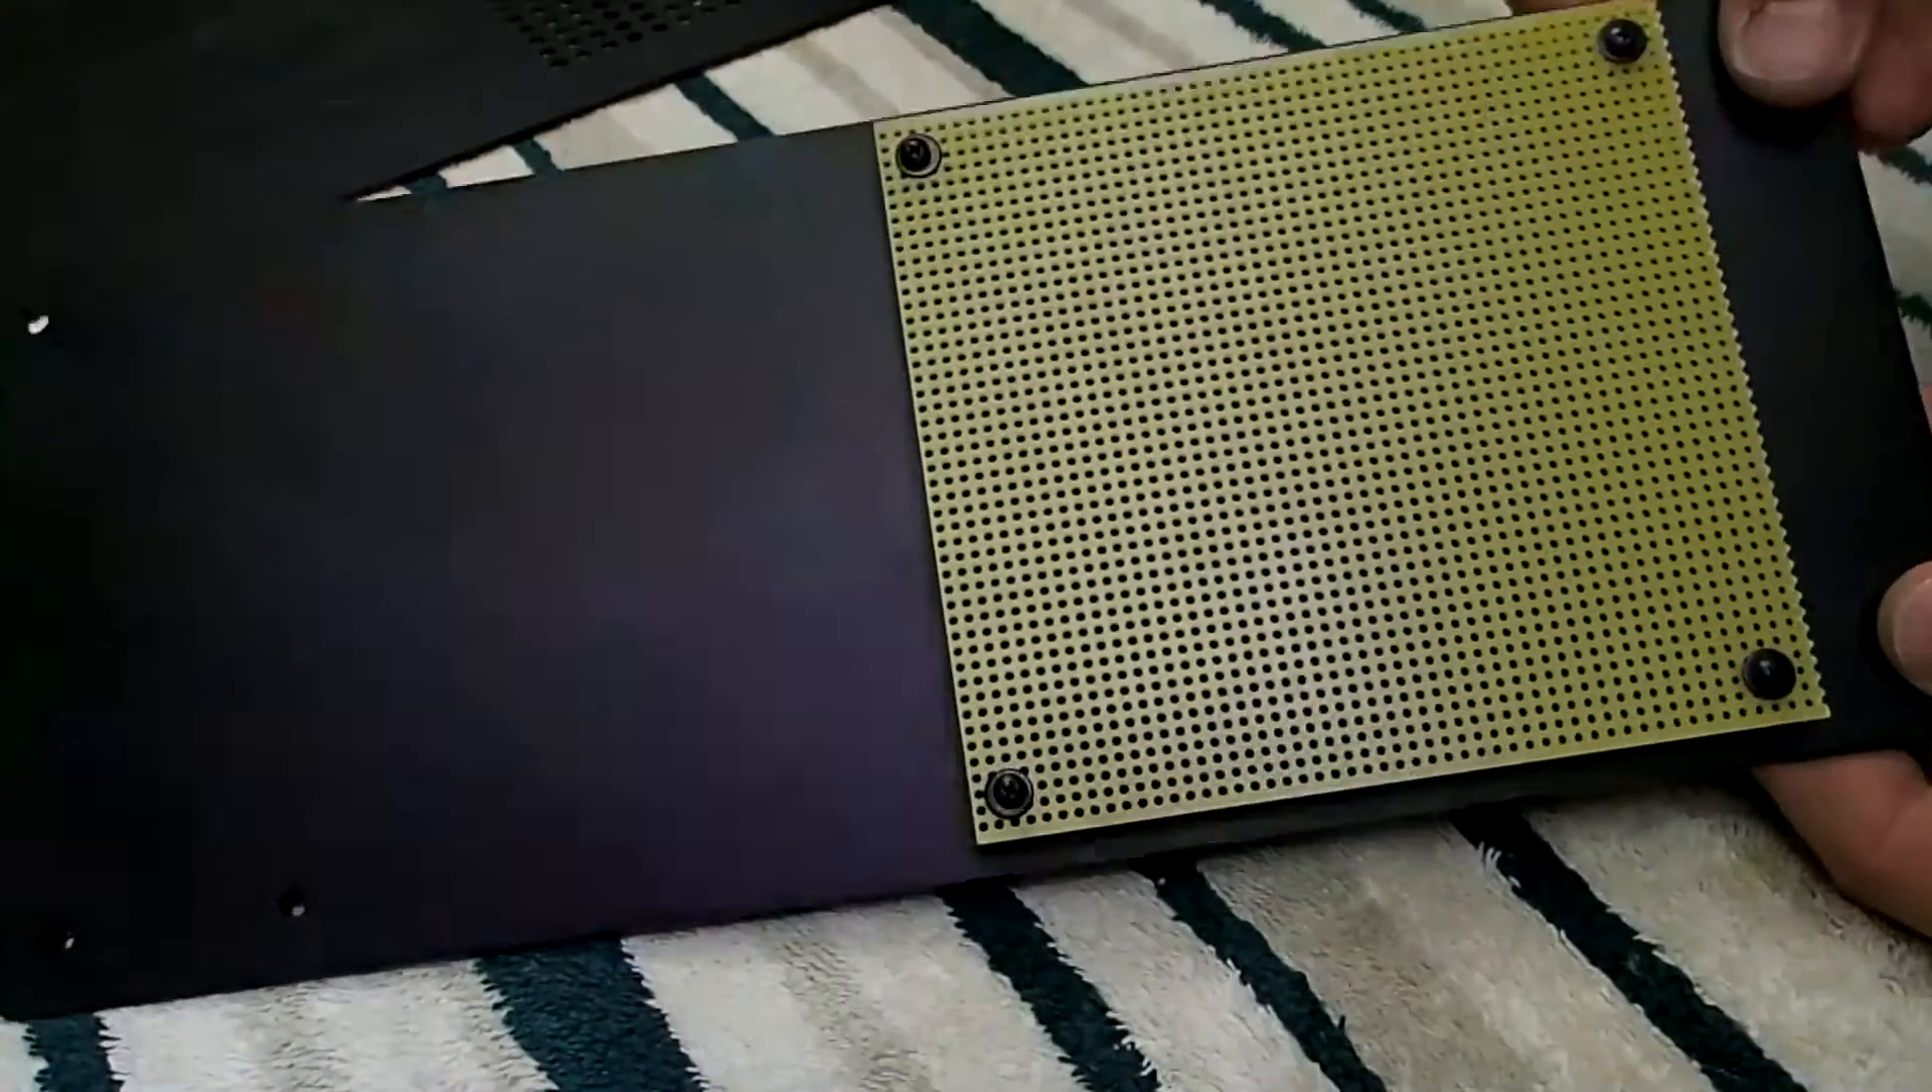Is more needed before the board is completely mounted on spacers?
No.